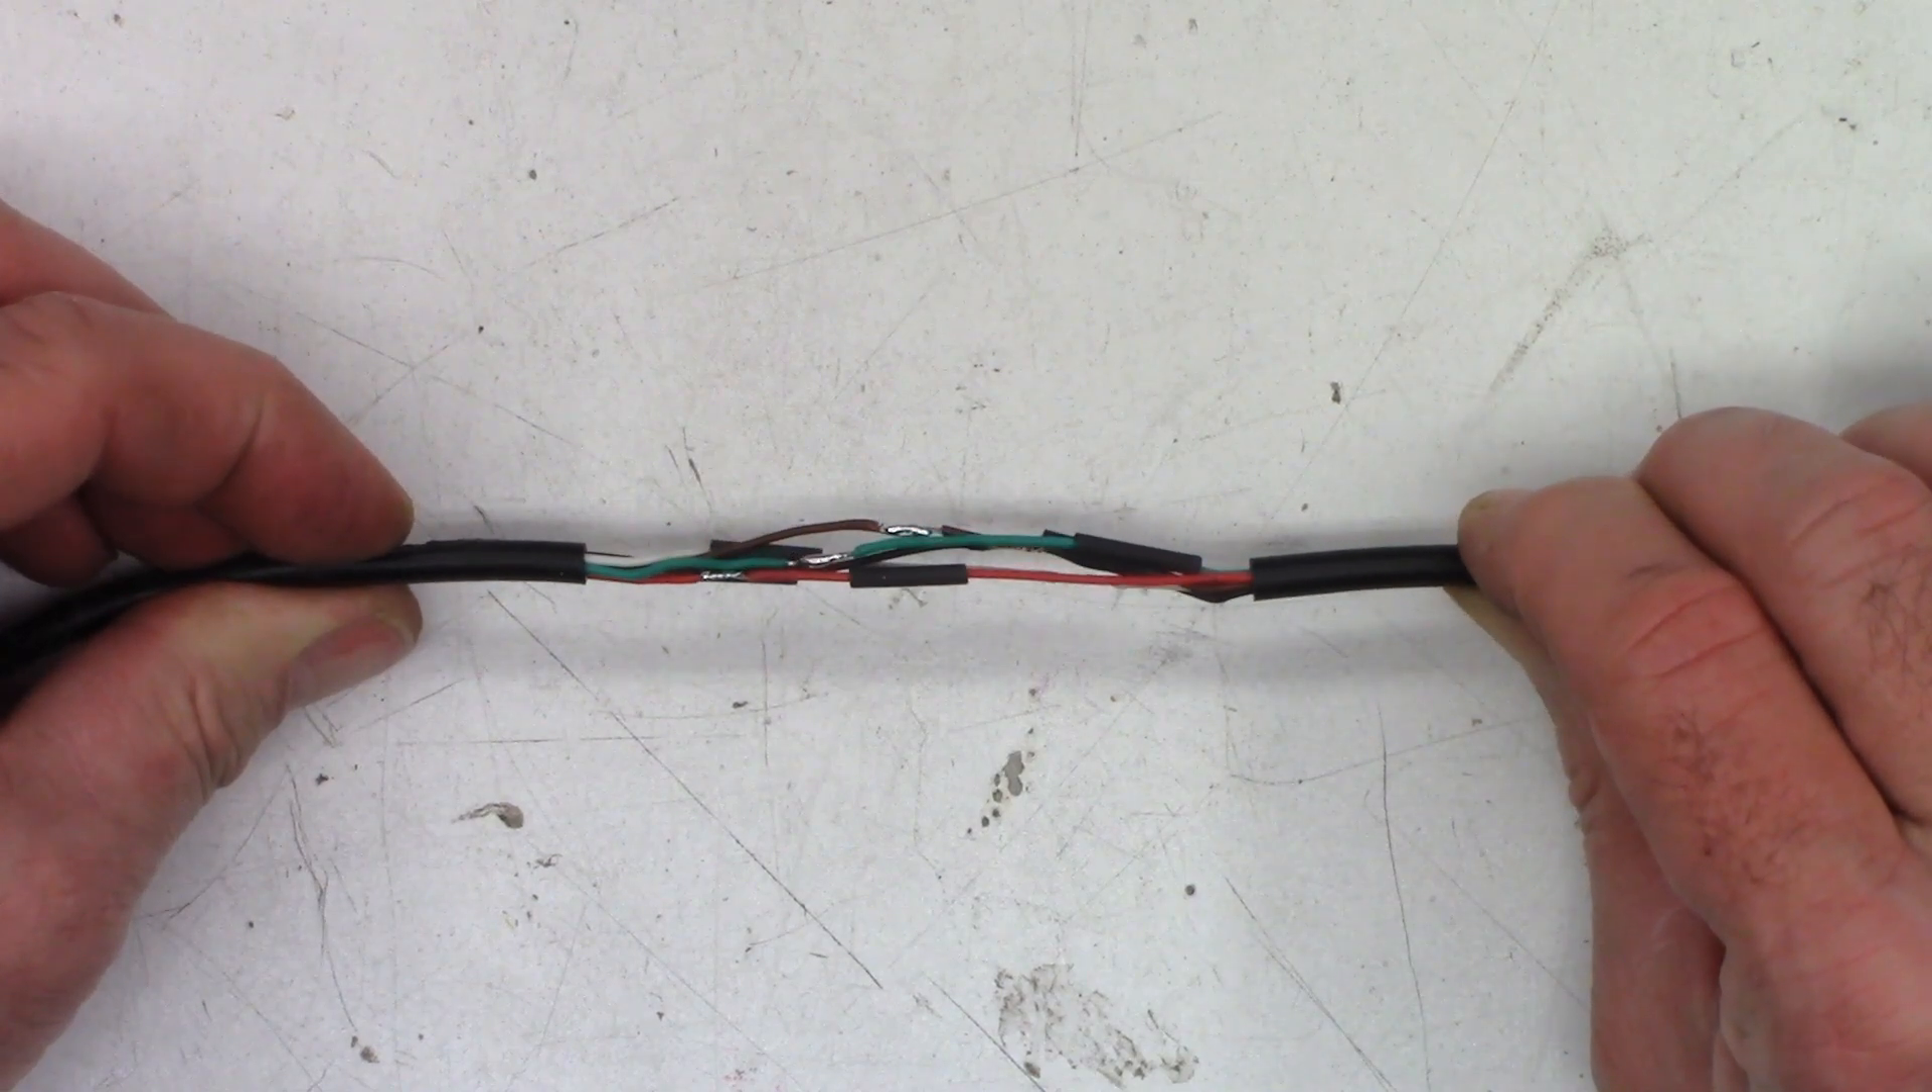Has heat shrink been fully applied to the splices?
No.